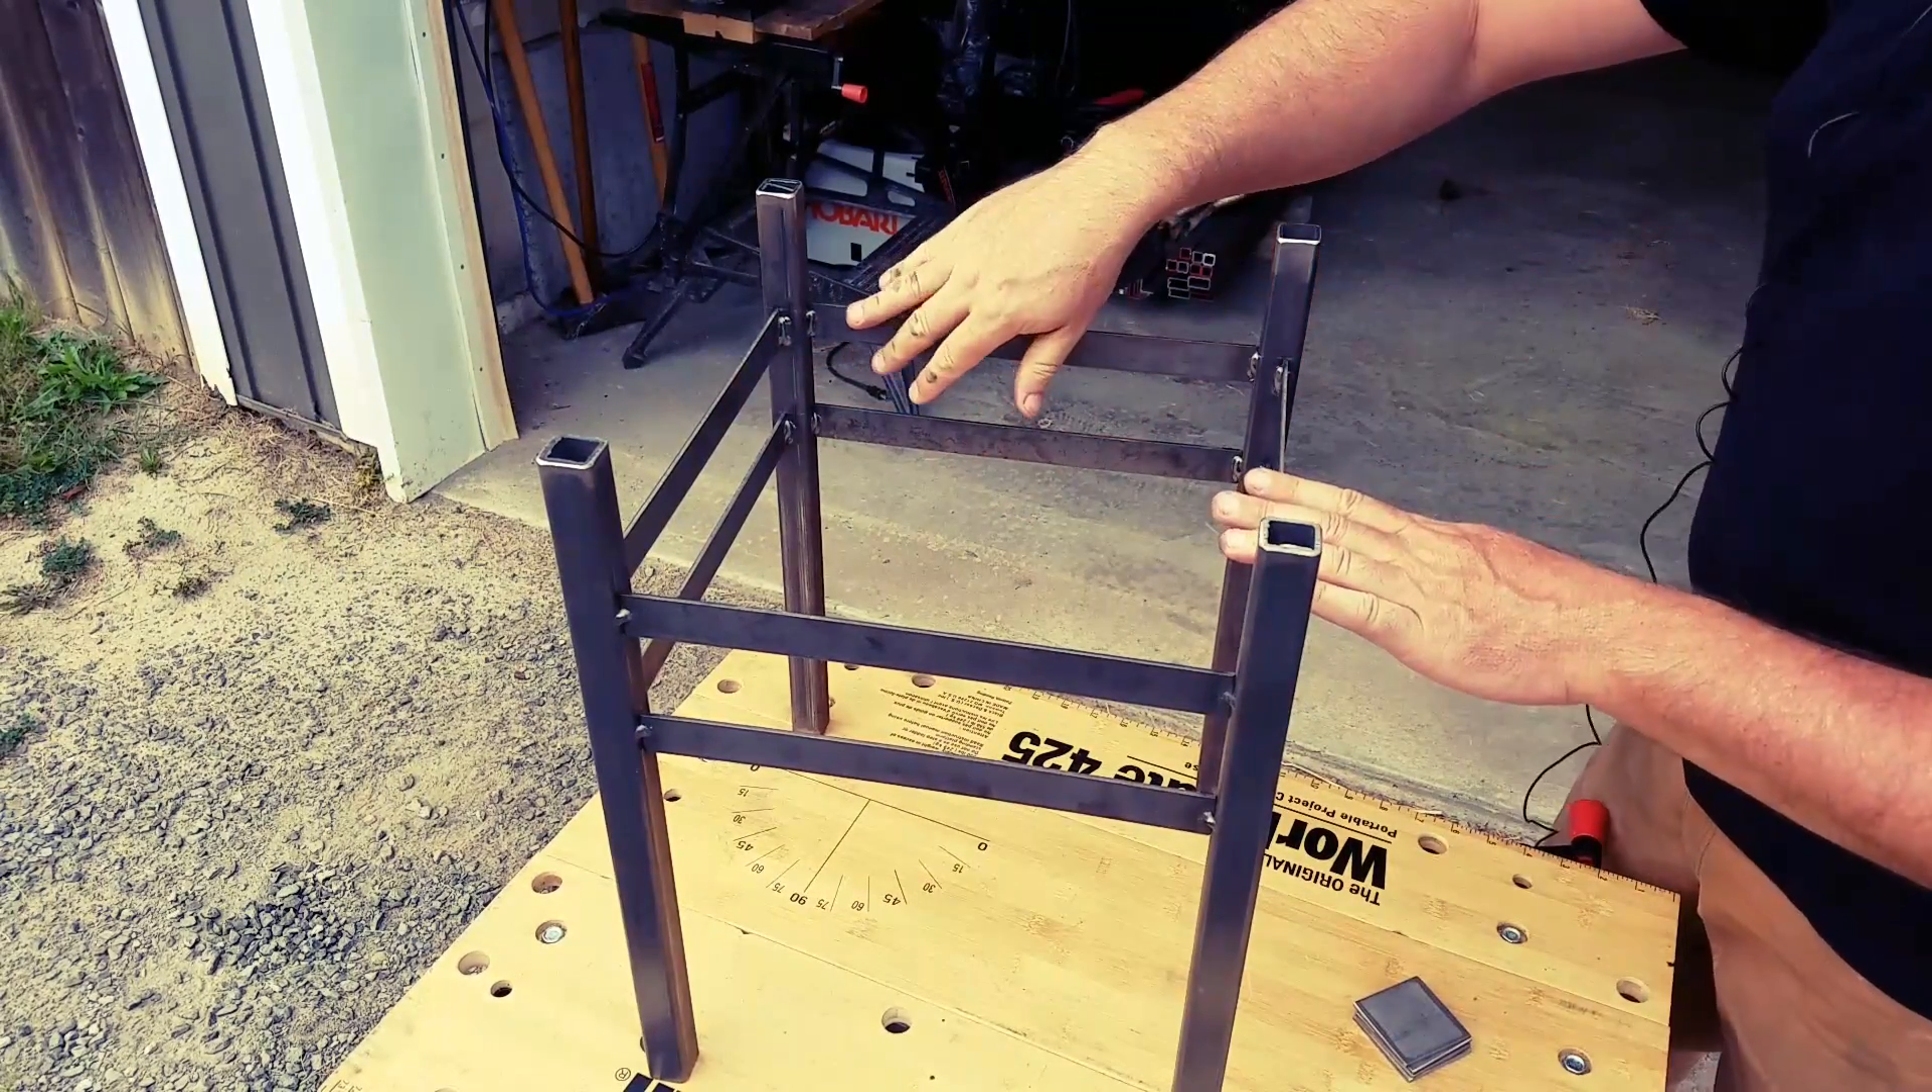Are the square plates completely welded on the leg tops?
No.